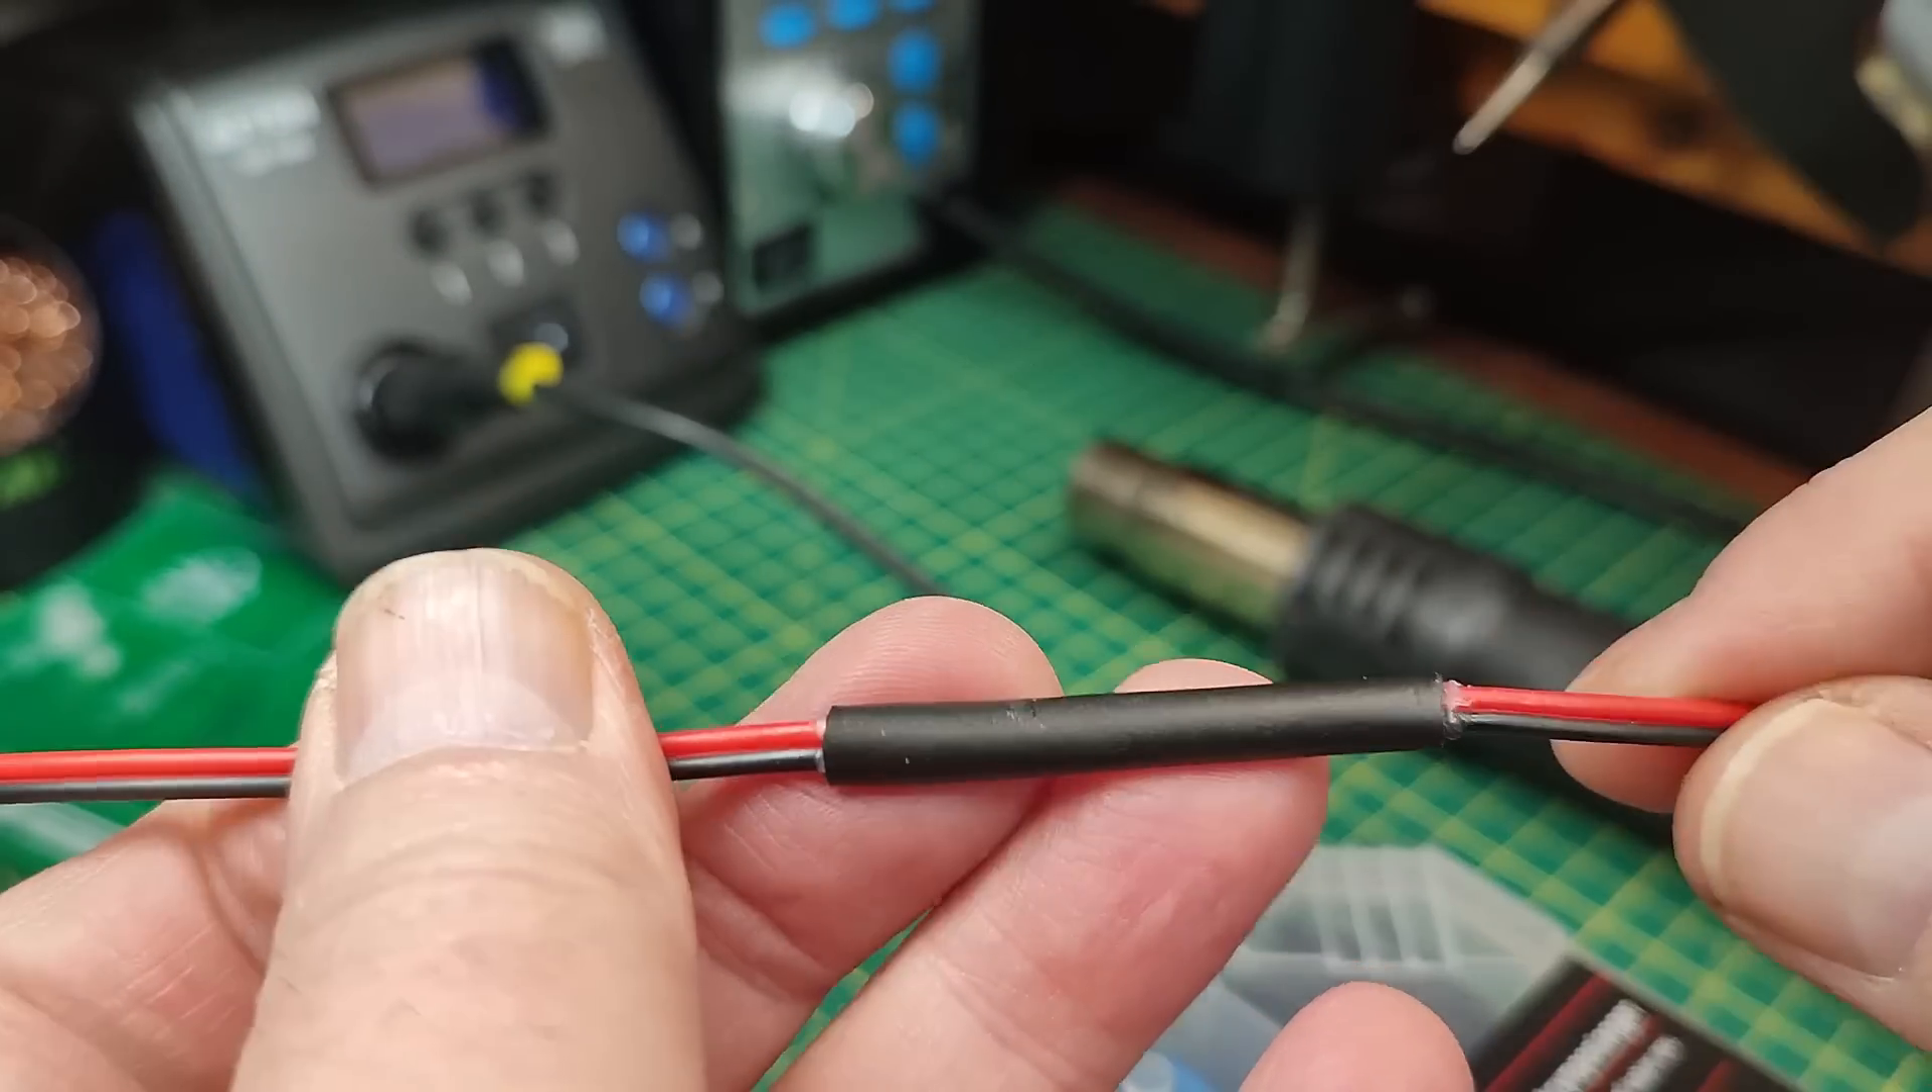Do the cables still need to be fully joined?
No.